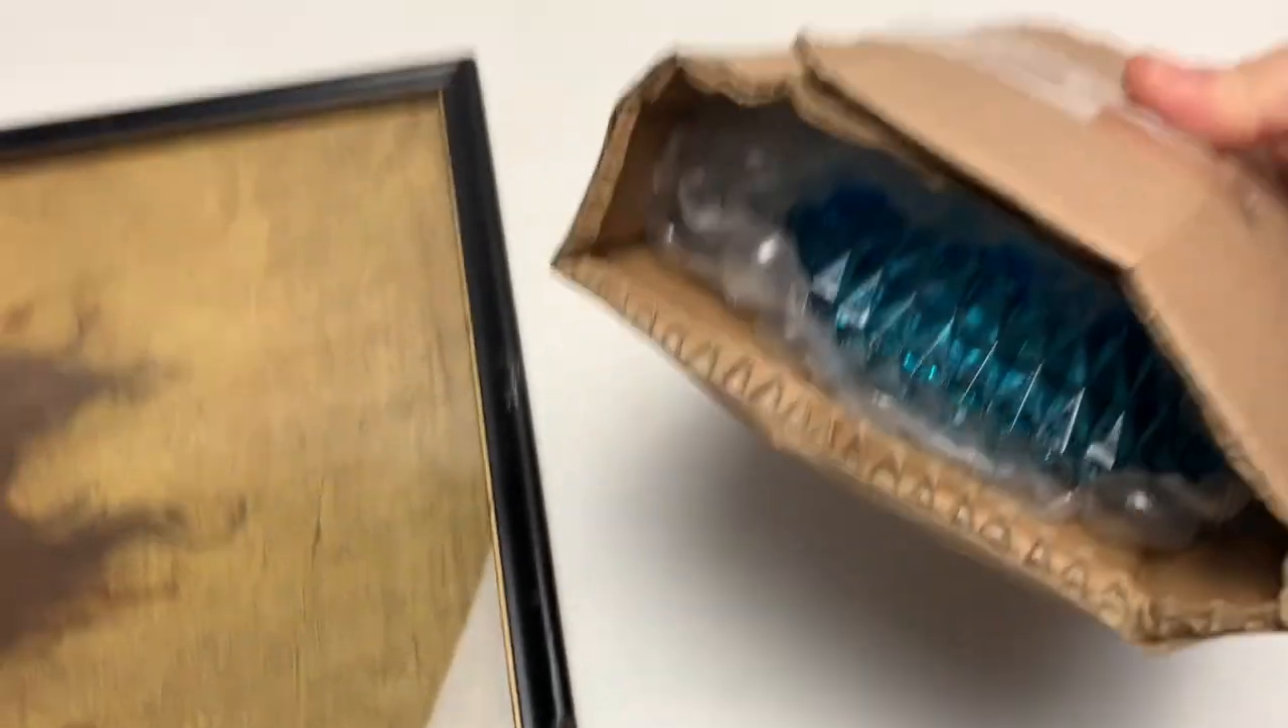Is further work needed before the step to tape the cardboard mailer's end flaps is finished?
Yes.